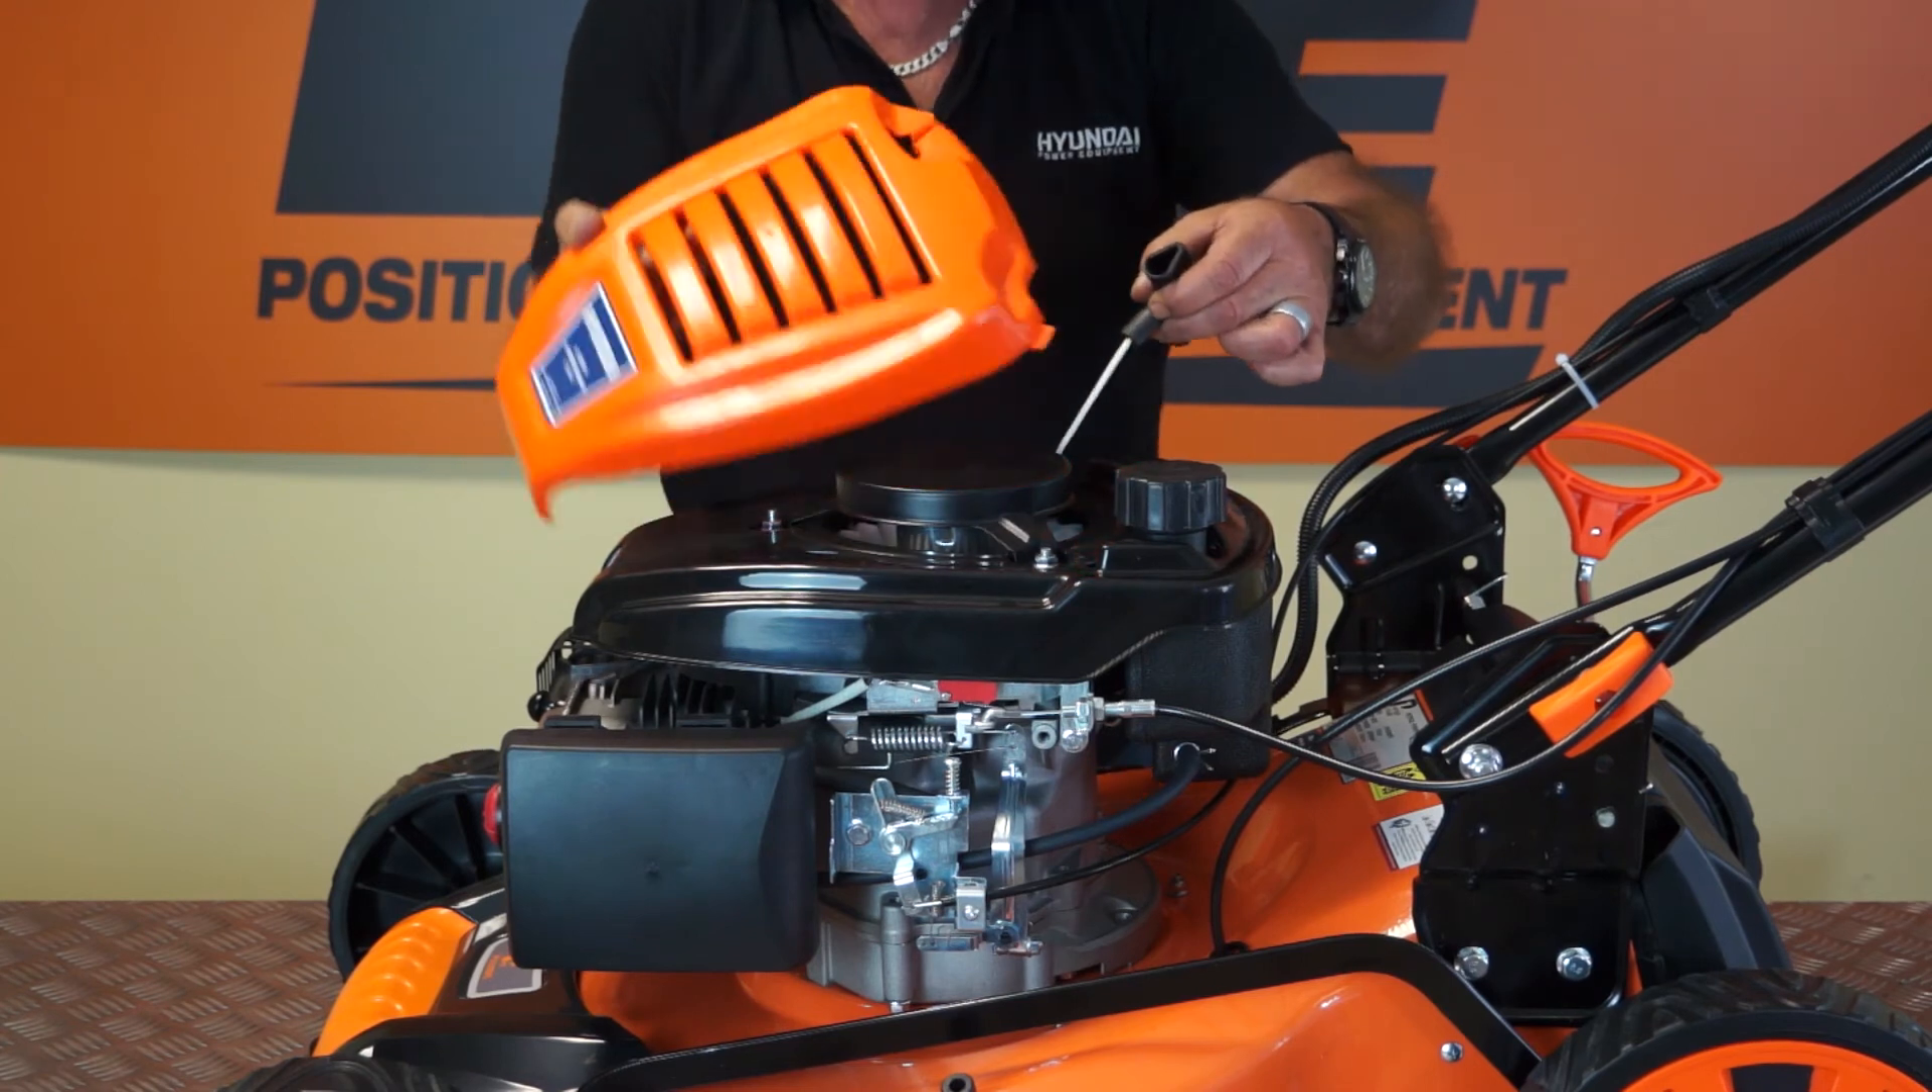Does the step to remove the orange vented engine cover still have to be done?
No.